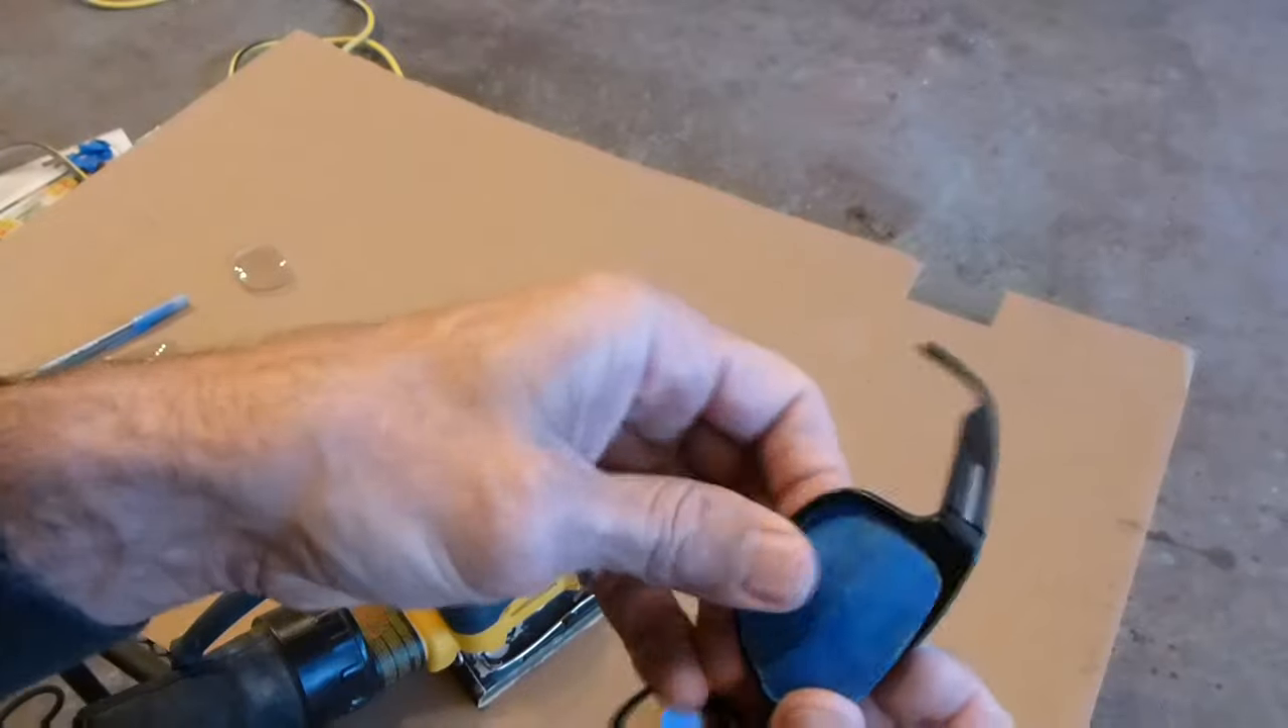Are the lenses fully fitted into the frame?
No.